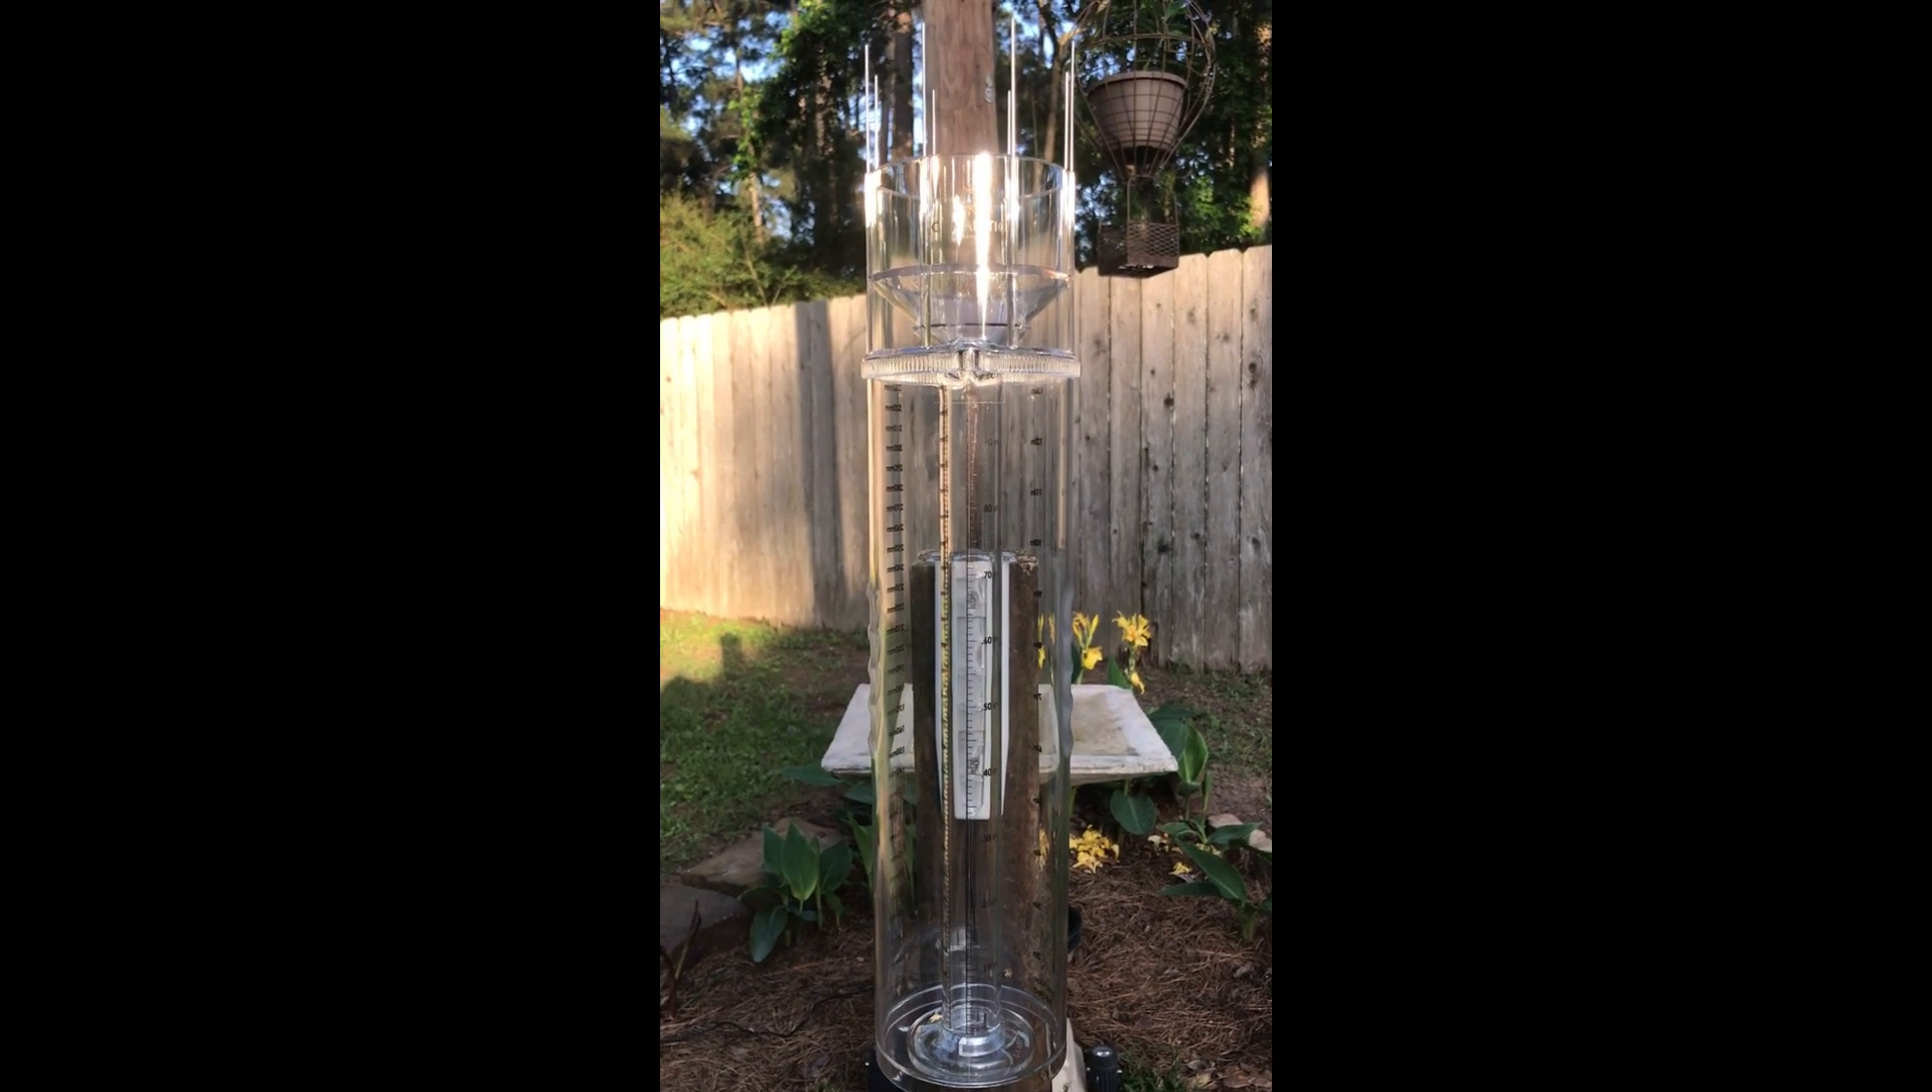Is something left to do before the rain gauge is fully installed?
No.